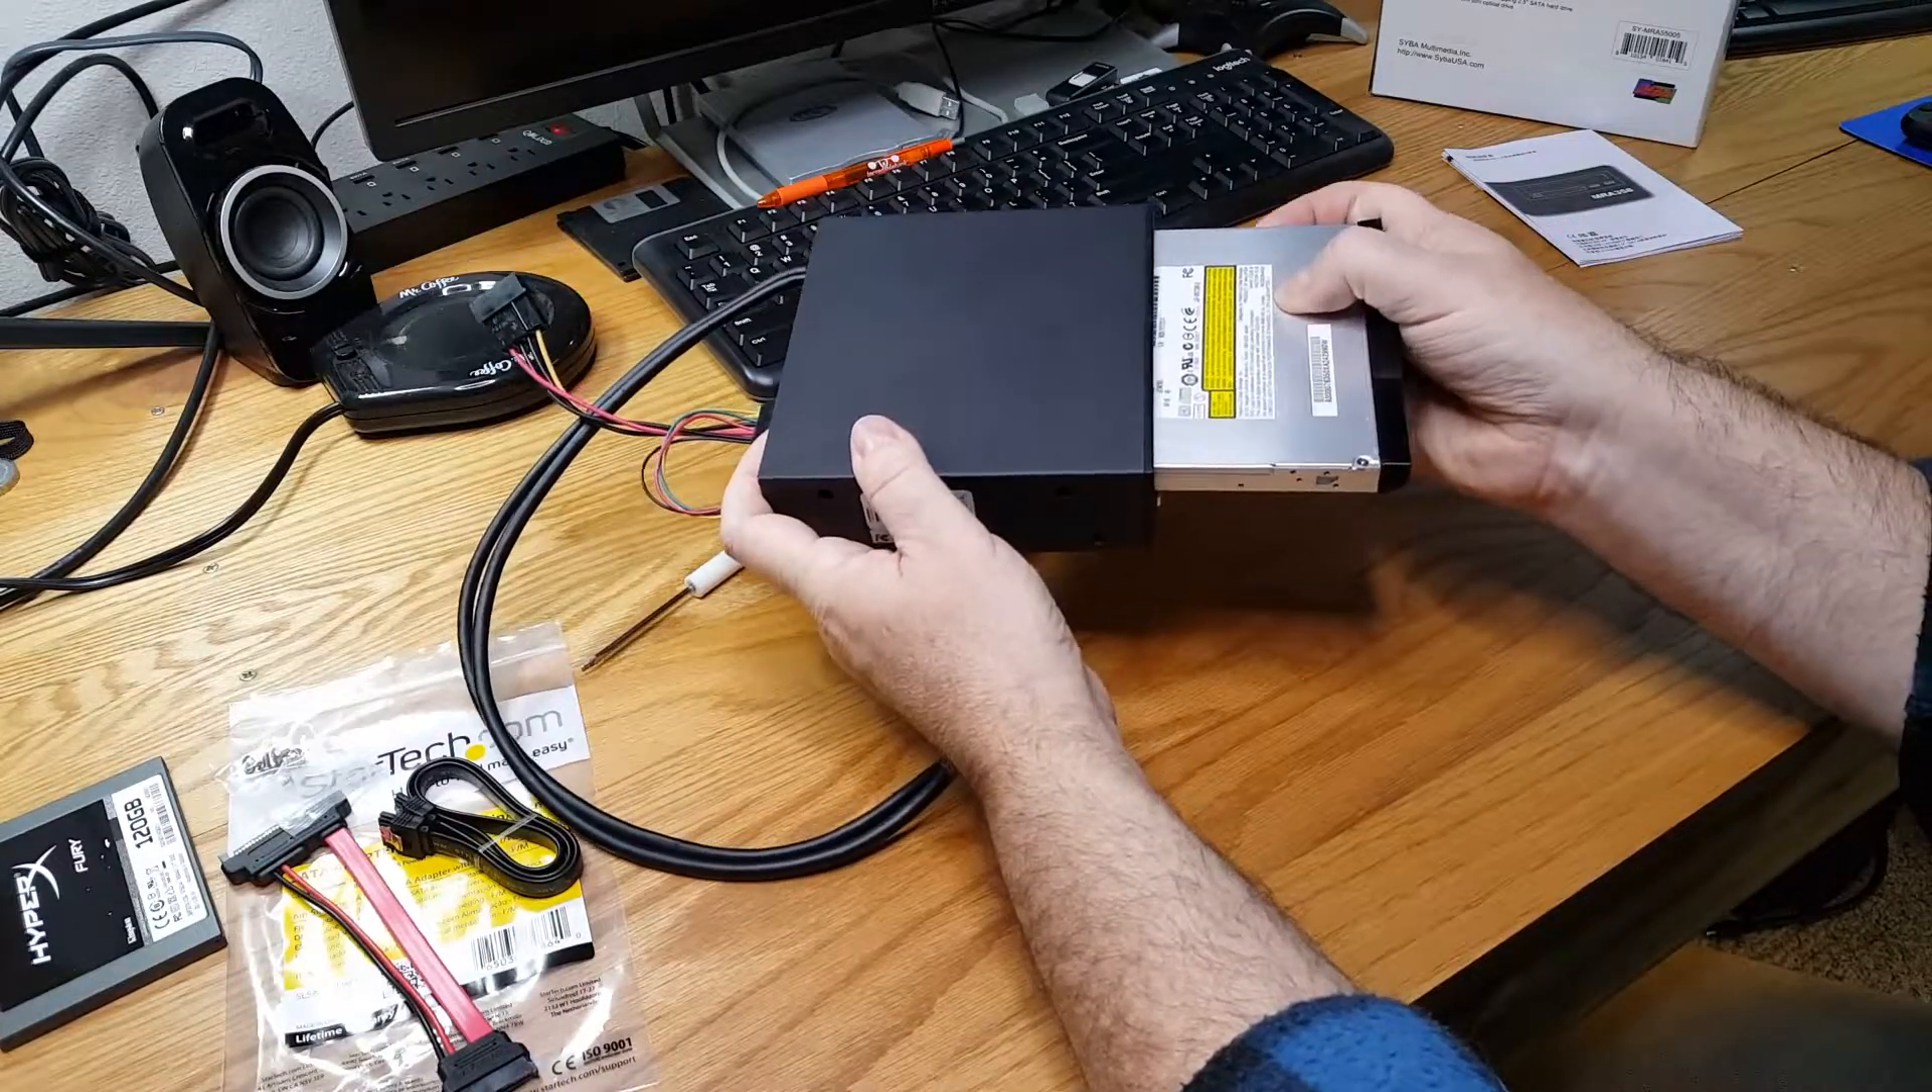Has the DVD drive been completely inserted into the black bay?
No.